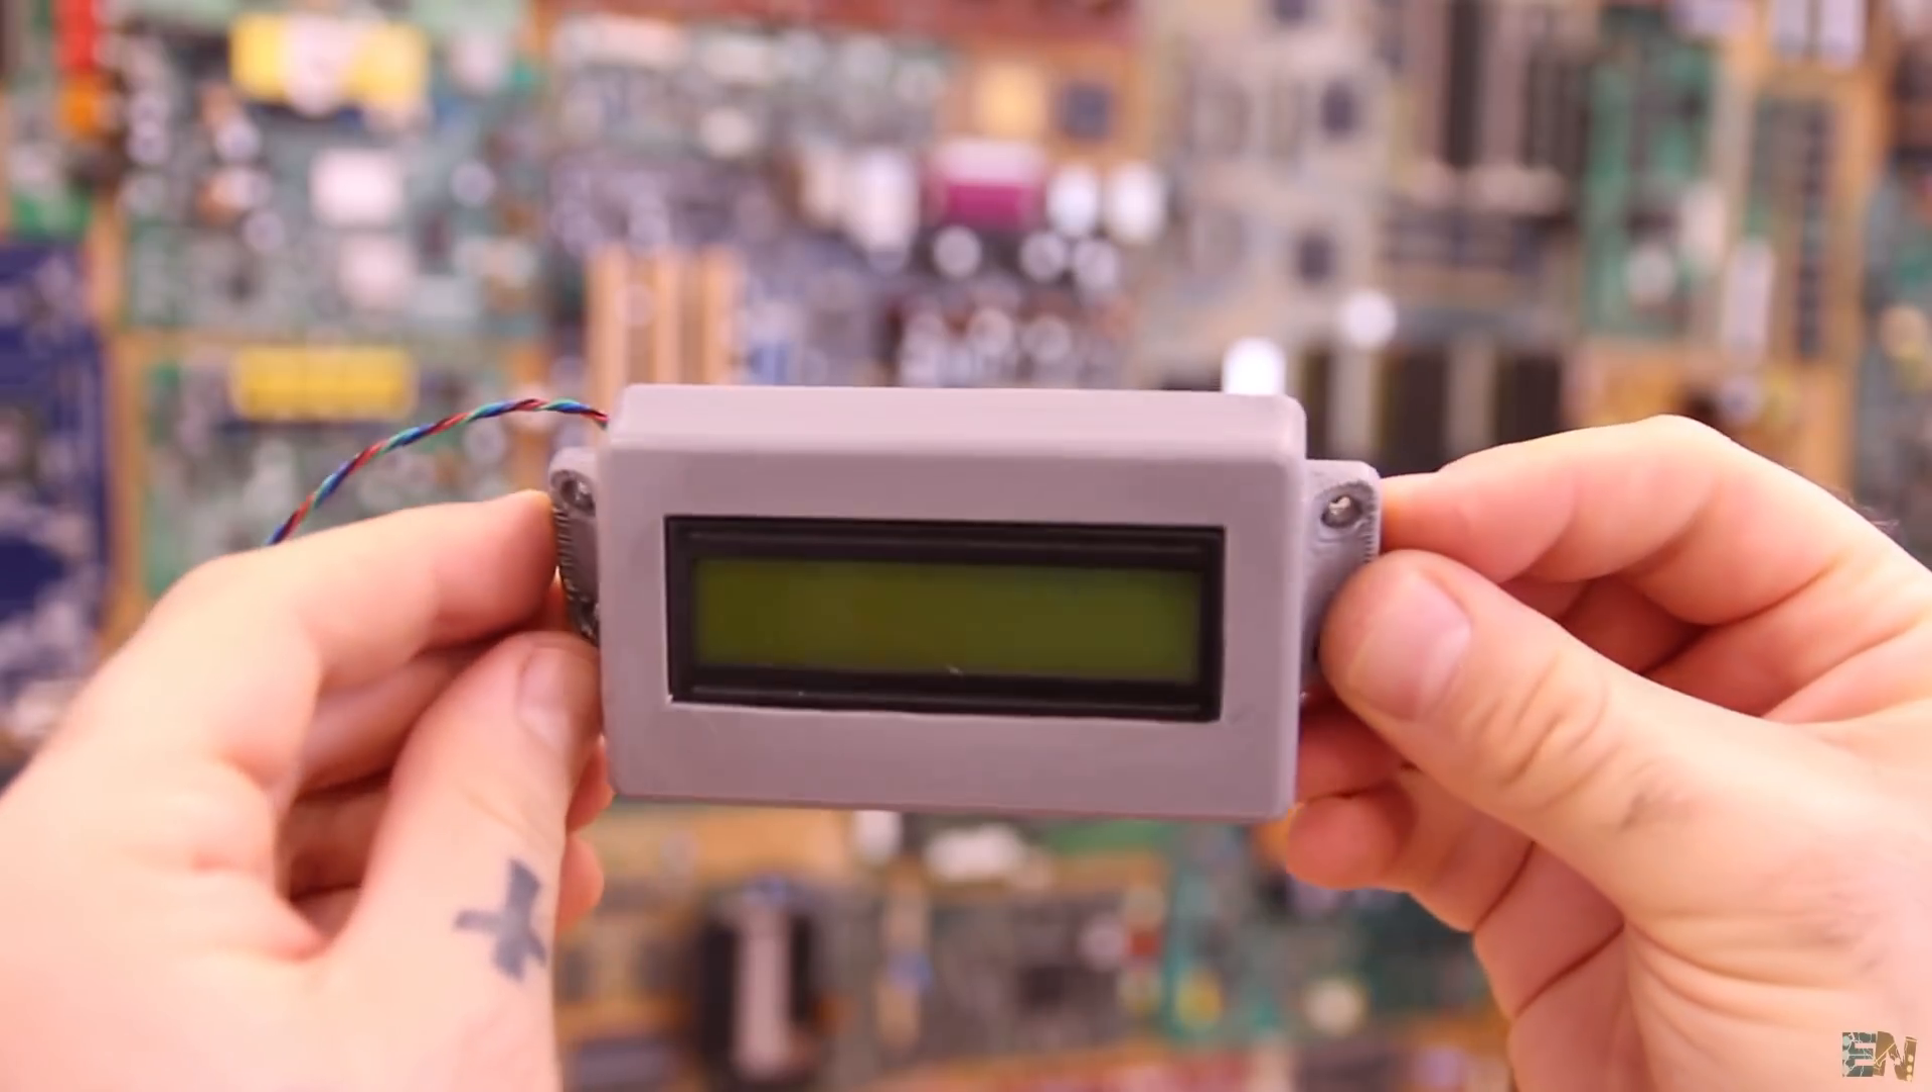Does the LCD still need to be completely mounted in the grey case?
No.